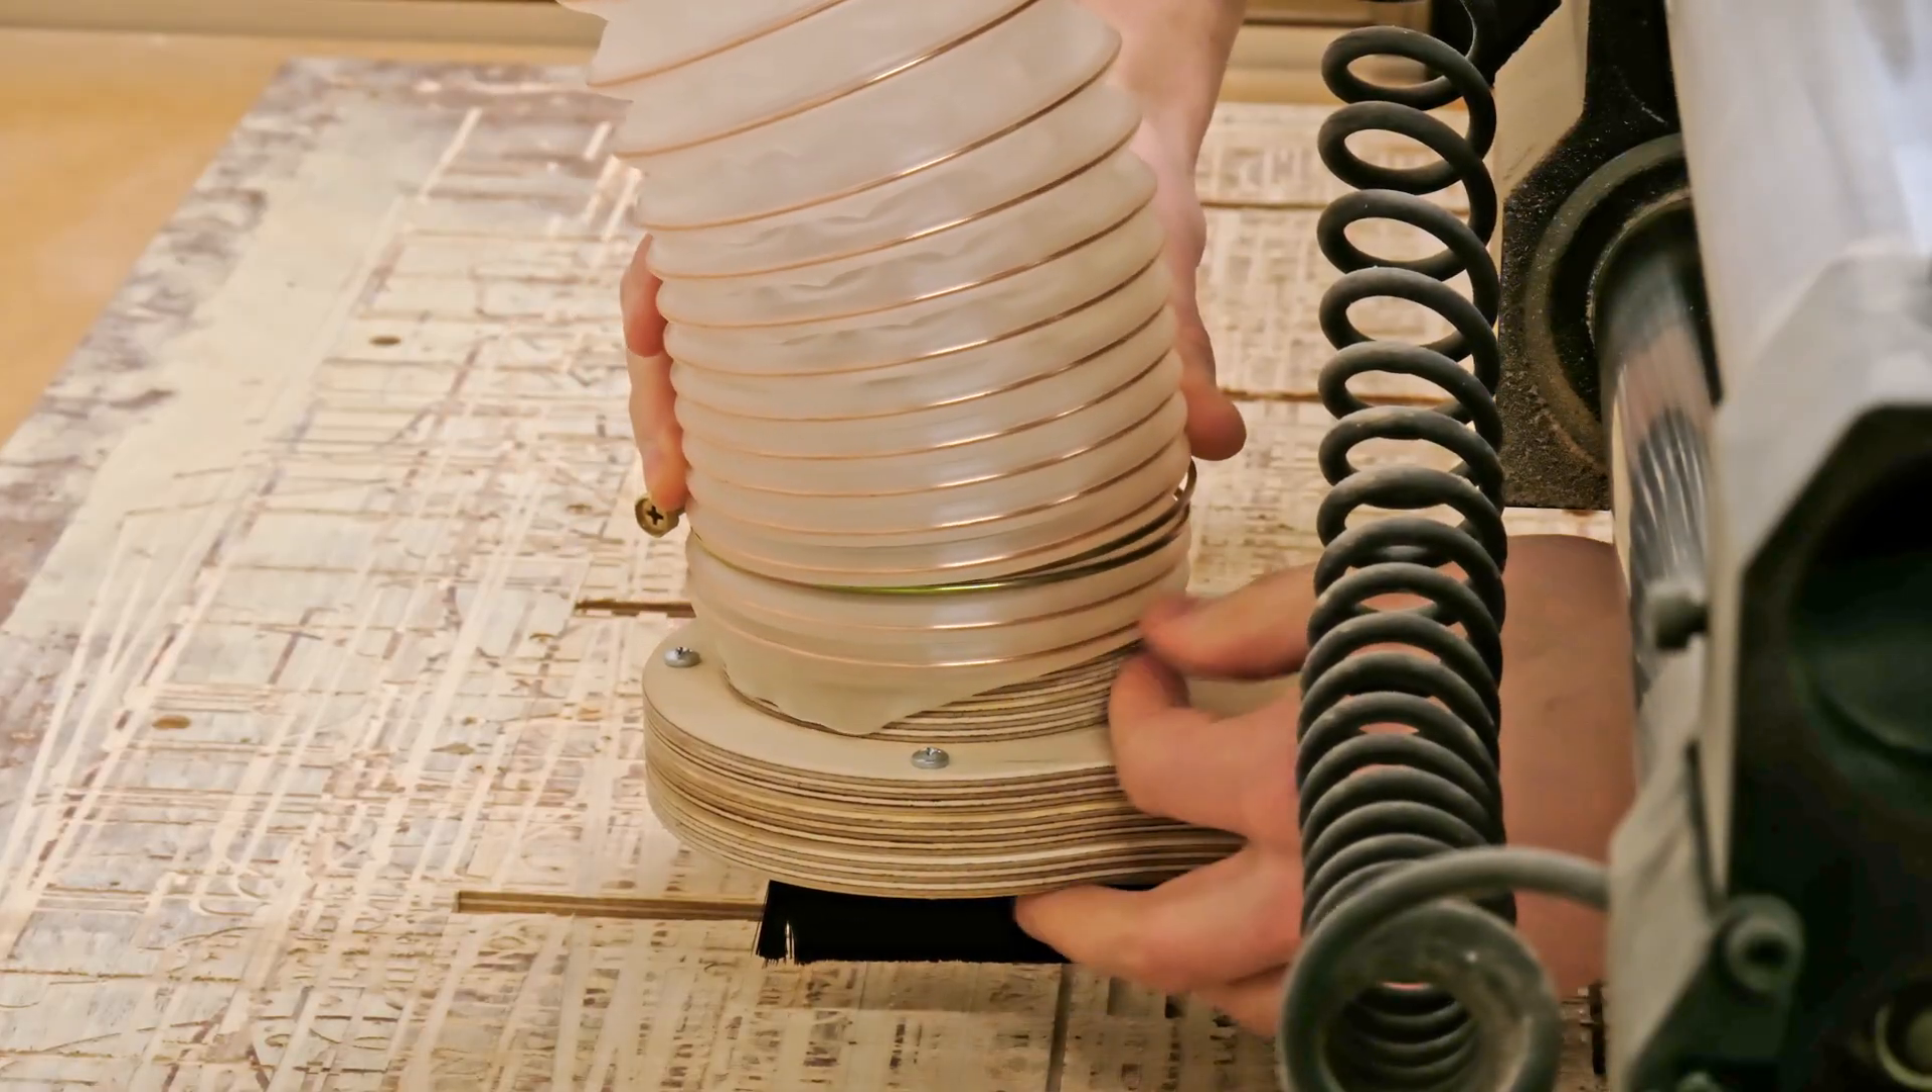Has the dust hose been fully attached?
No.